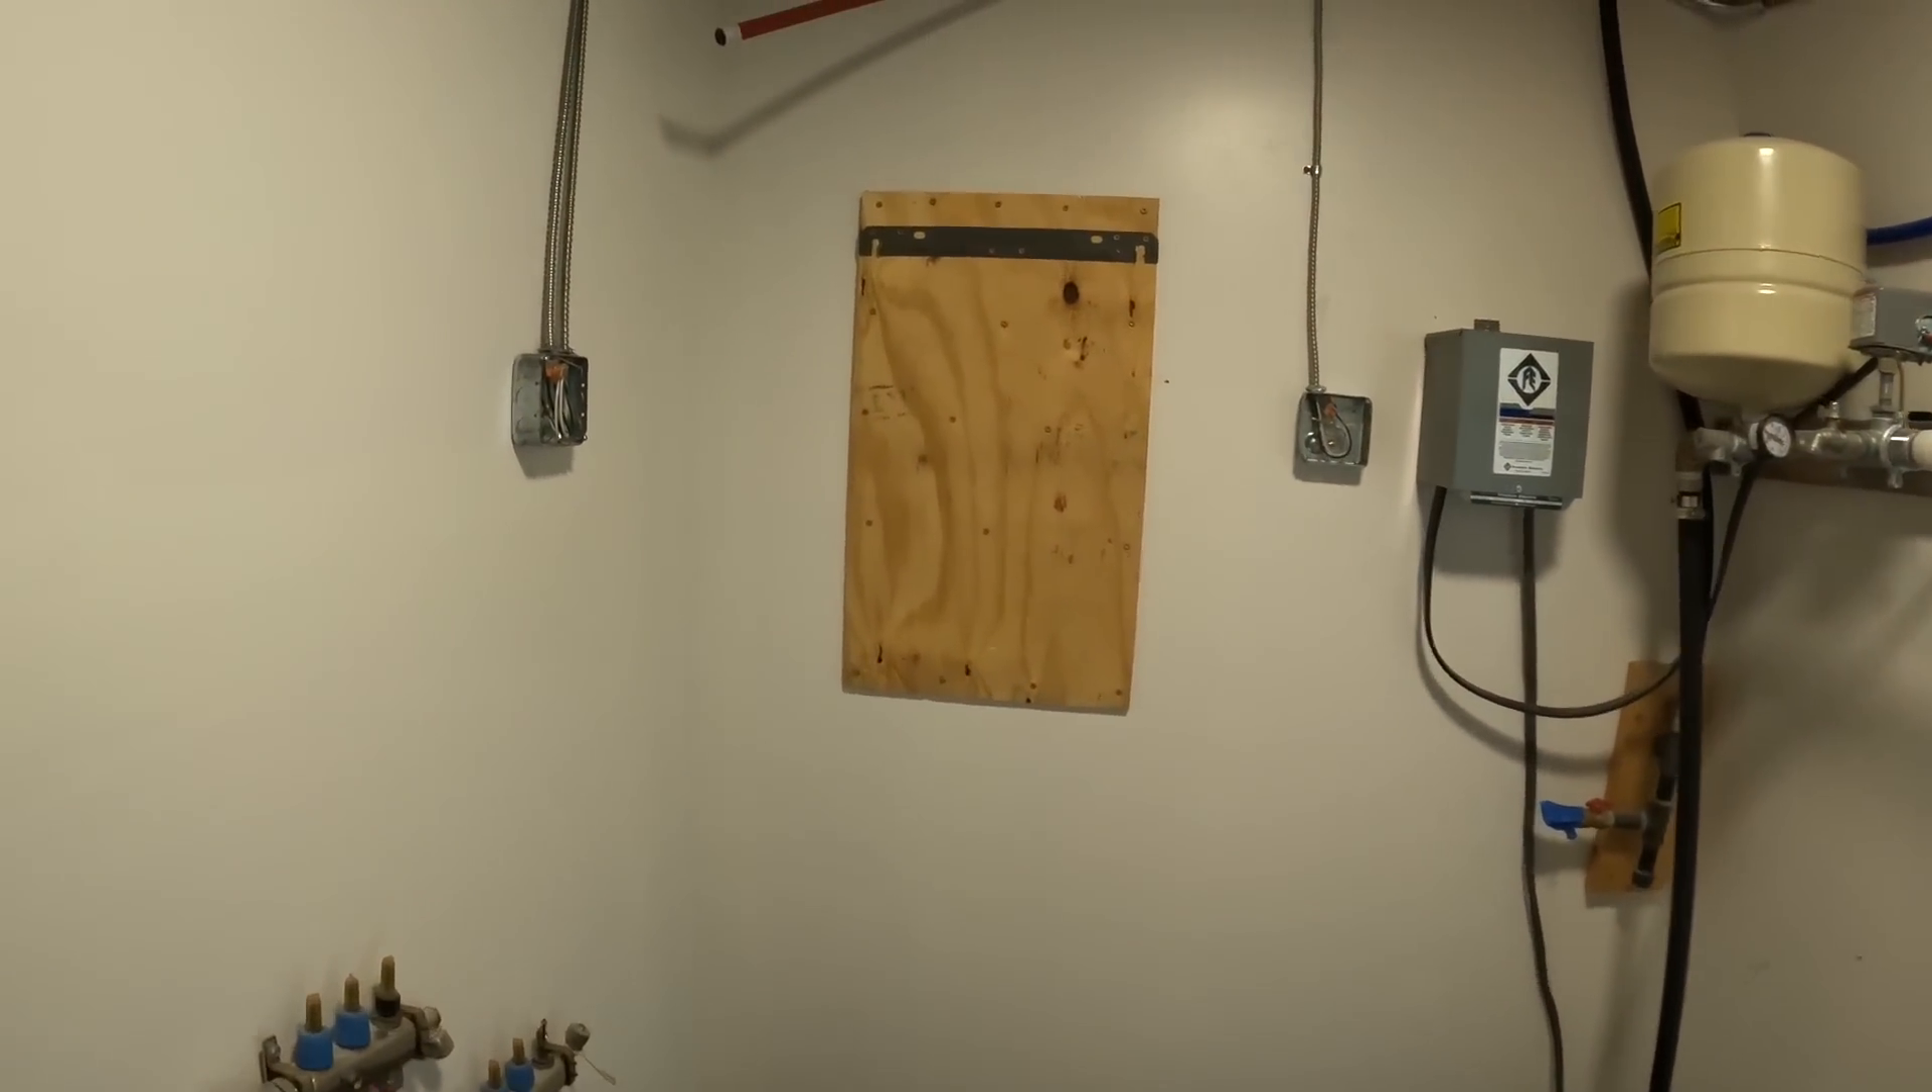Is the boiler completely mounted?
No.